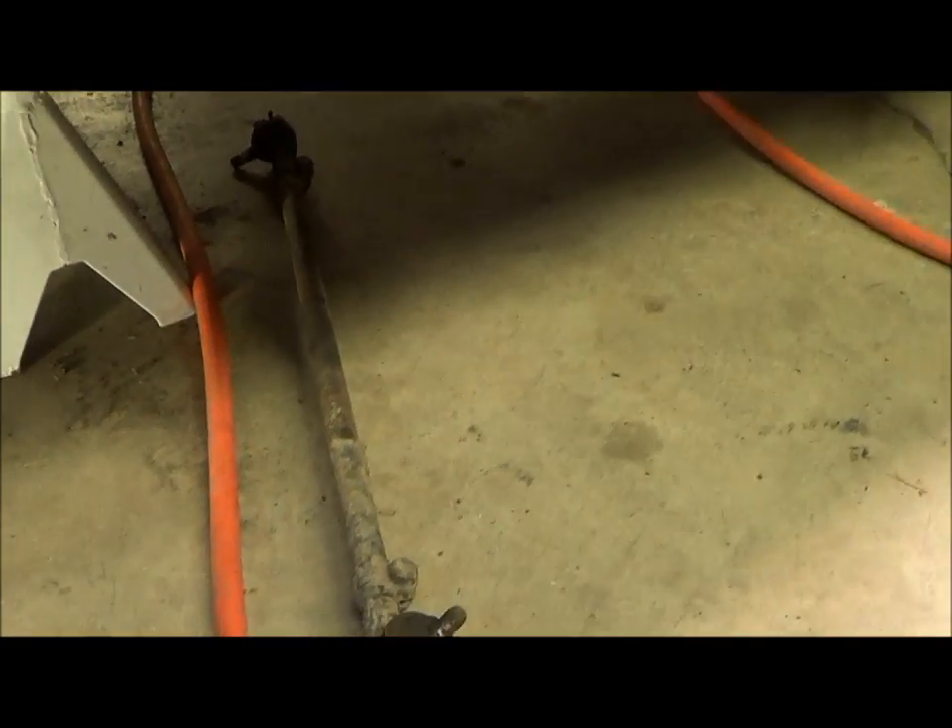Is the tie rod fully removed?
Yes.